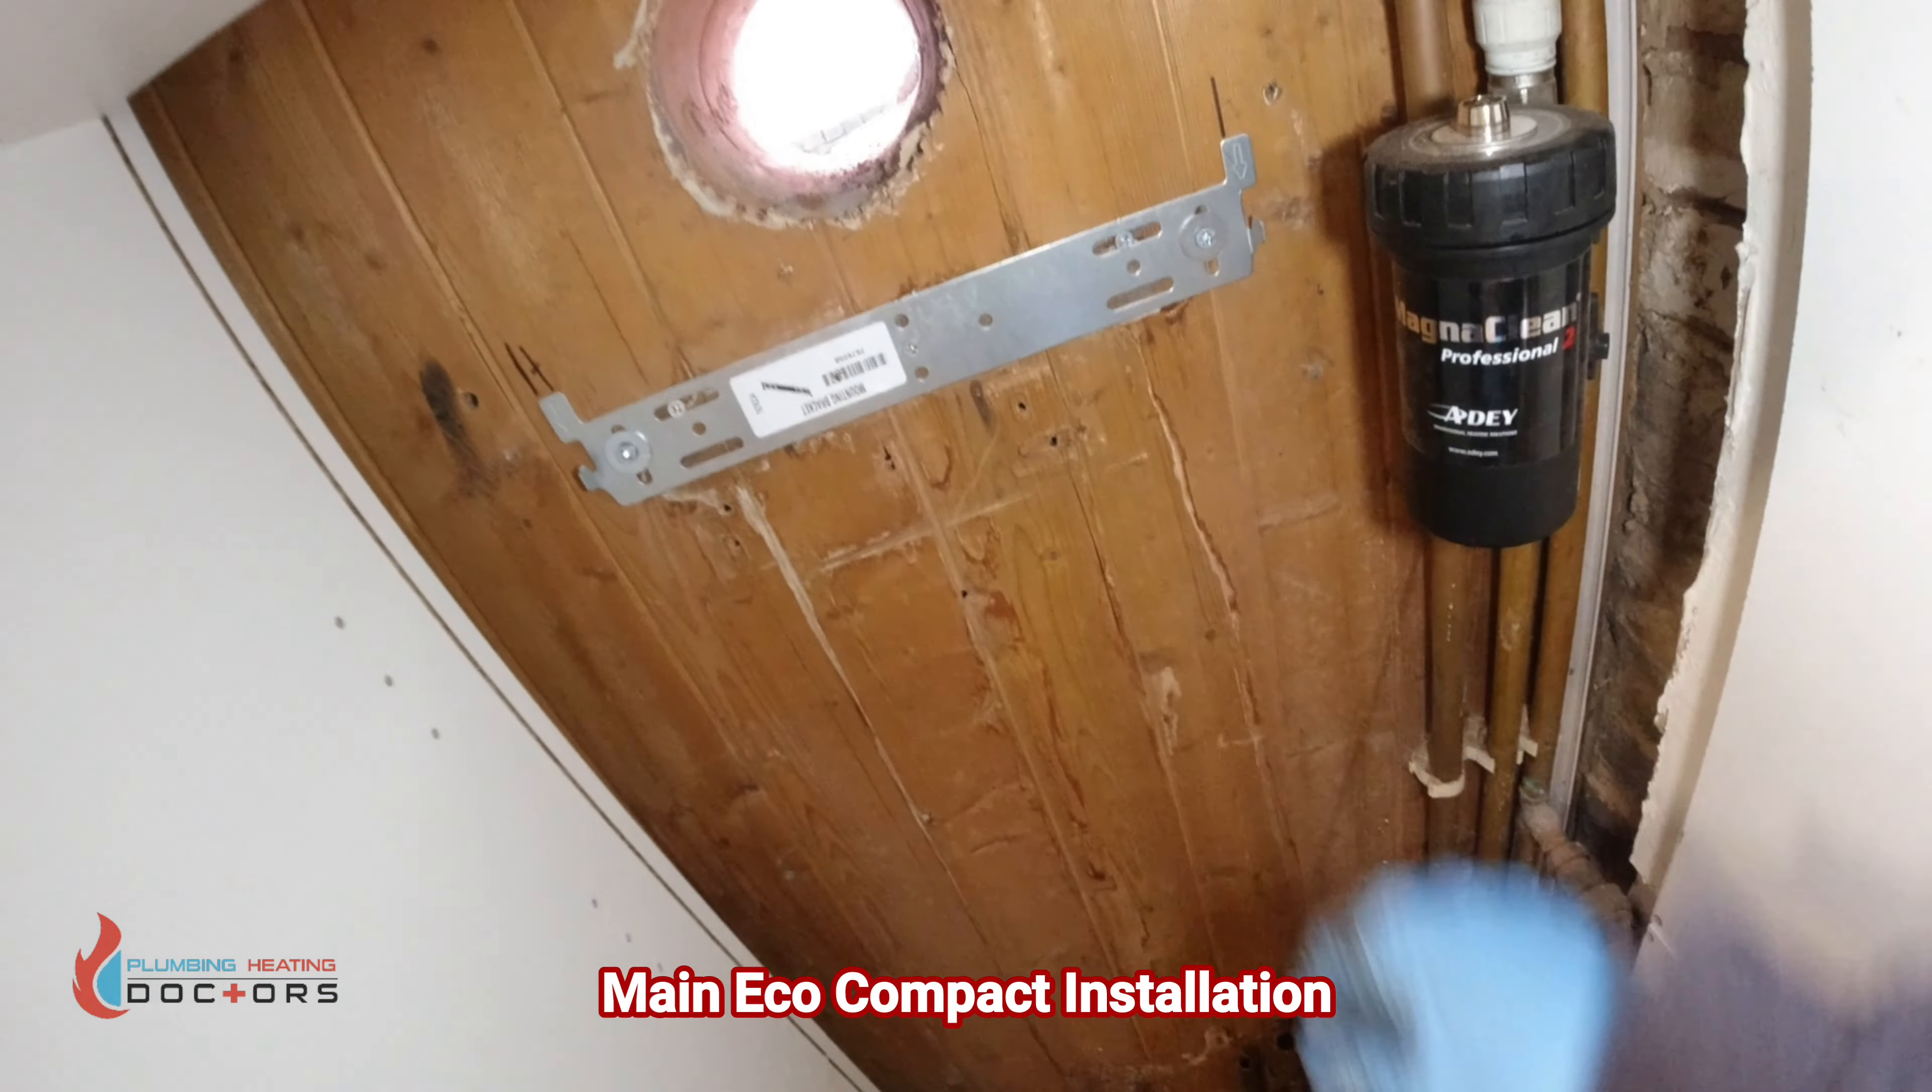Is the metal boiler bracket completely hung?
Yes.